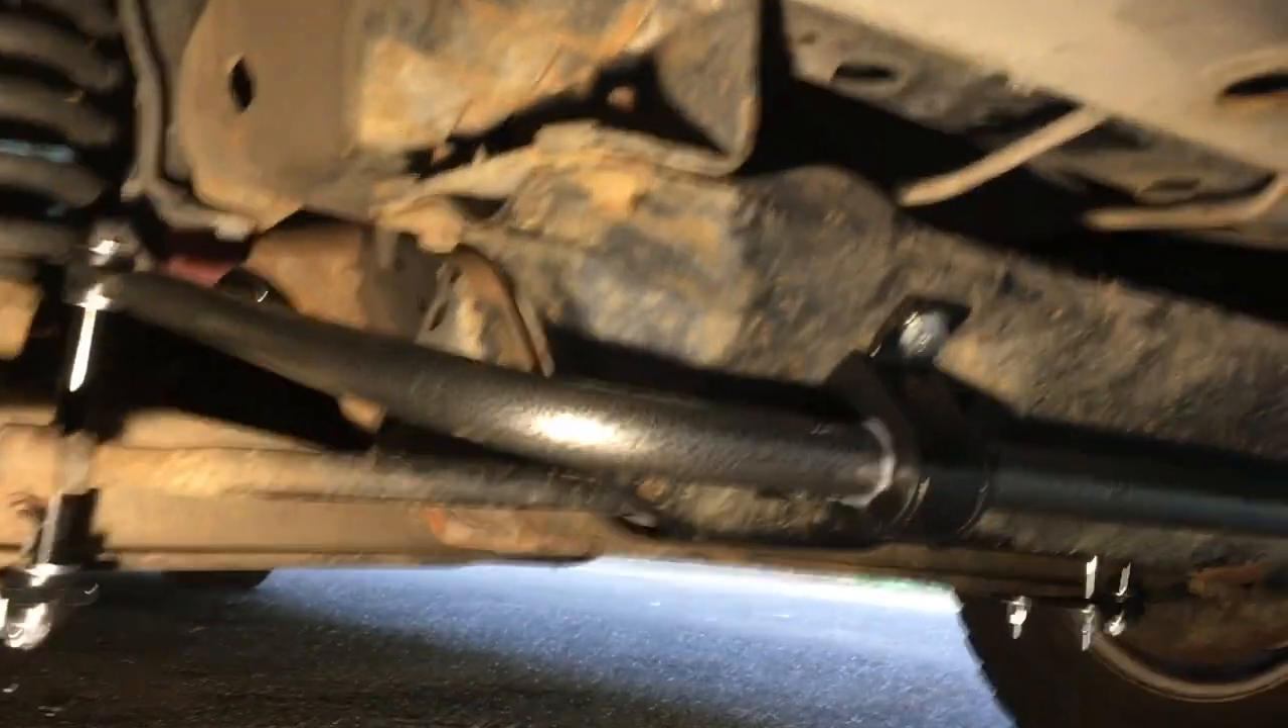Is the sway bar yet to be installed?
No.